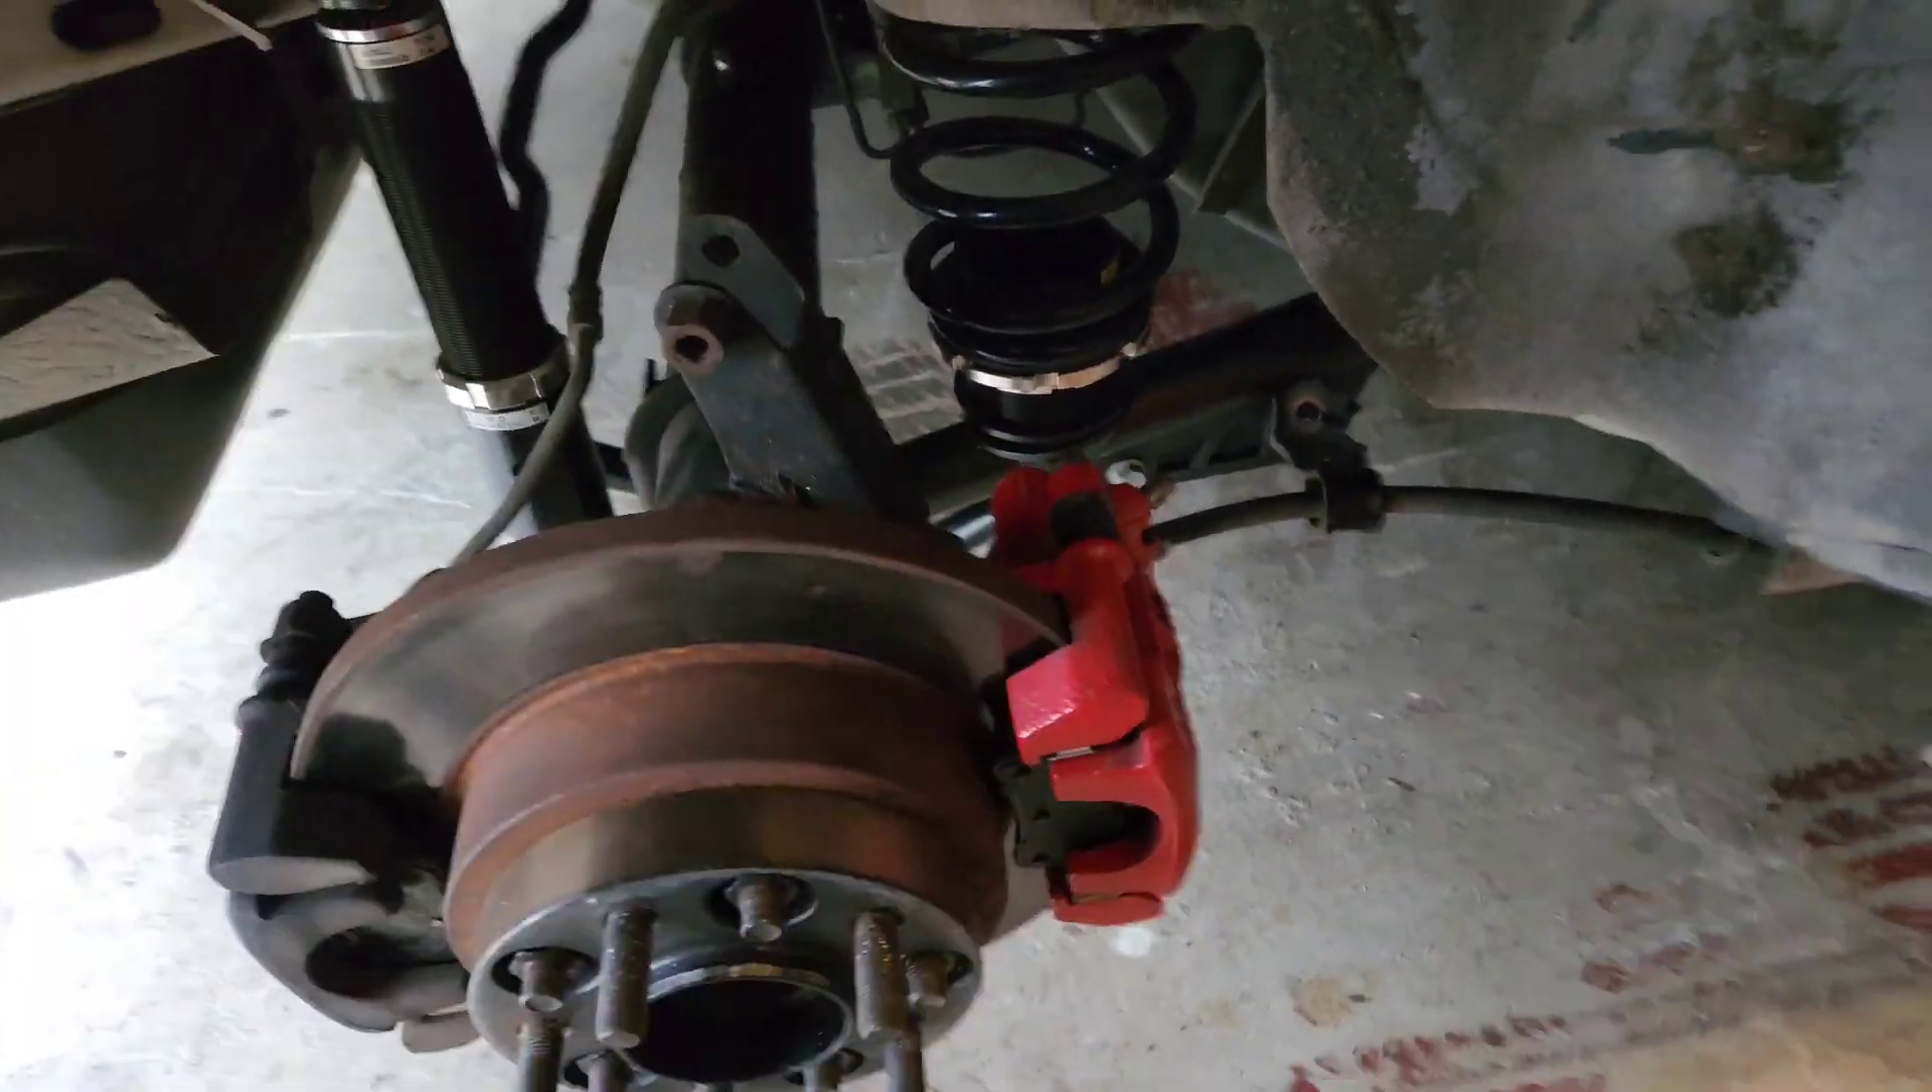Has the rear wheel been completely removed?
Yes.